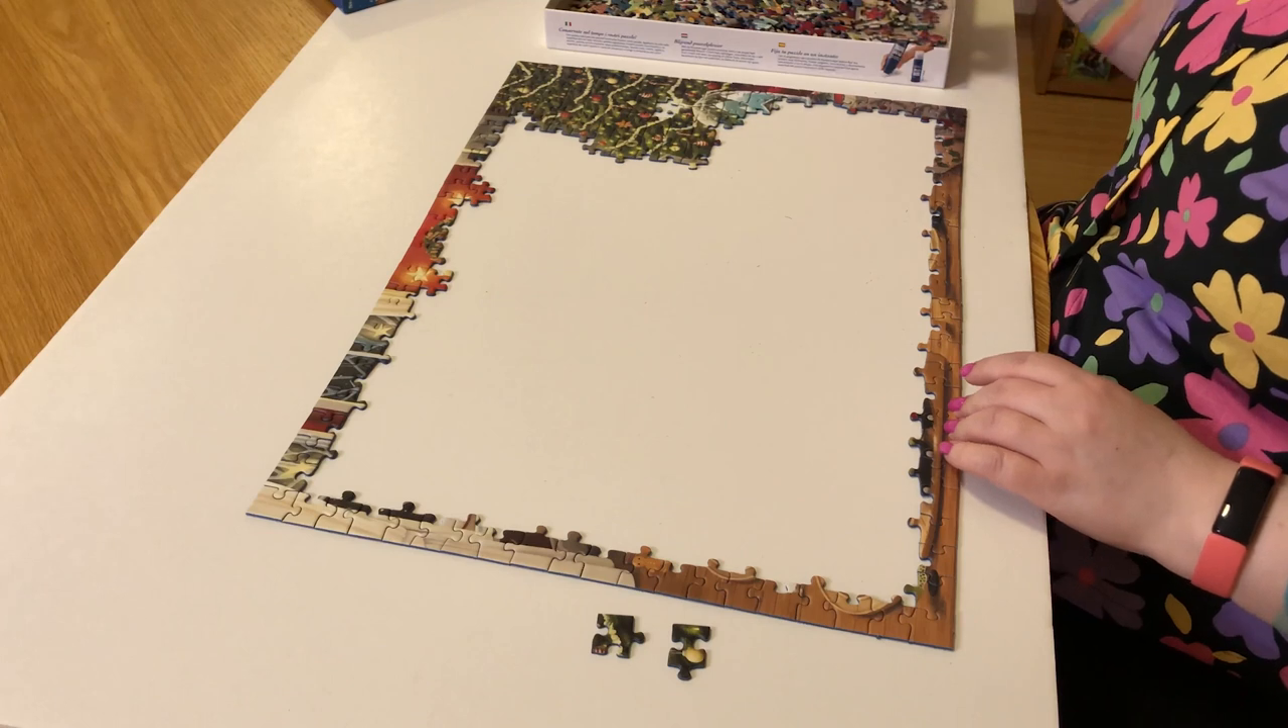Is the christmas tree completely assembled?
No.